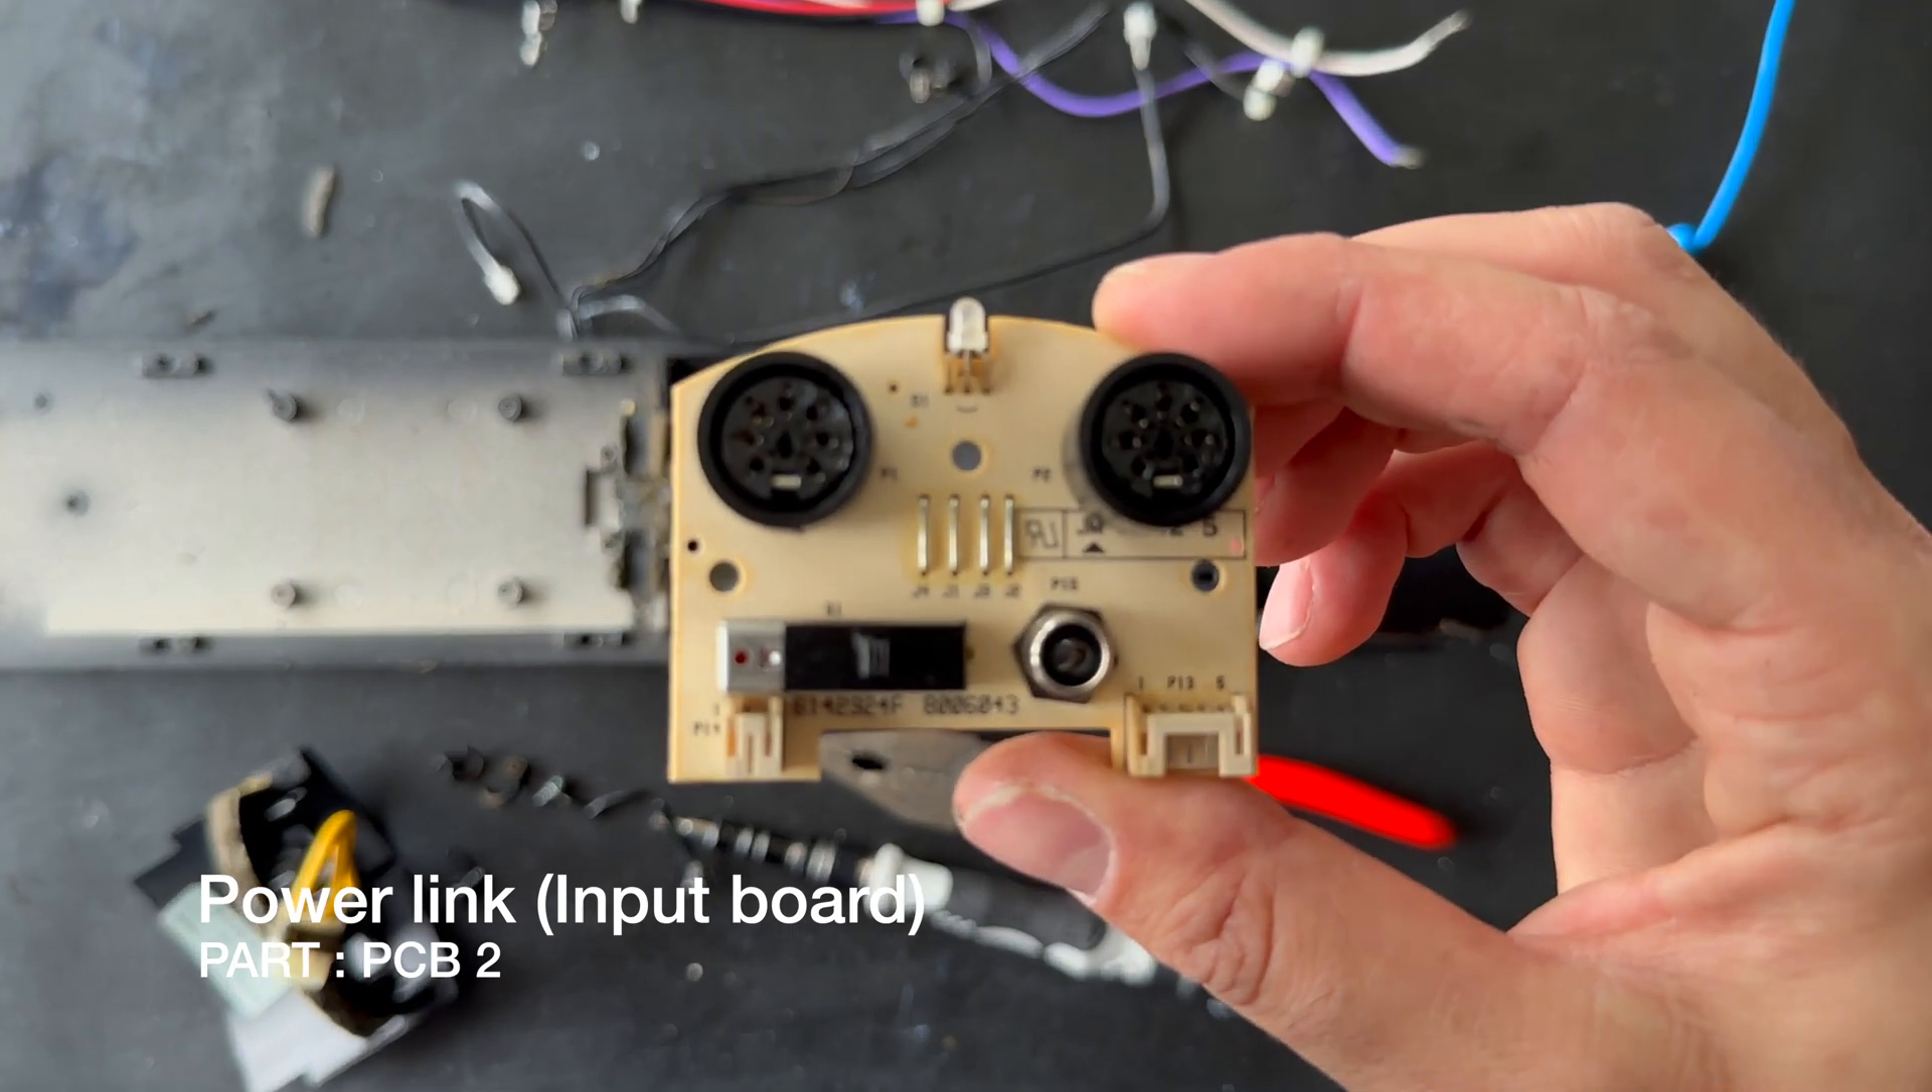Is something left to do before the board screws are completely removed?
No.